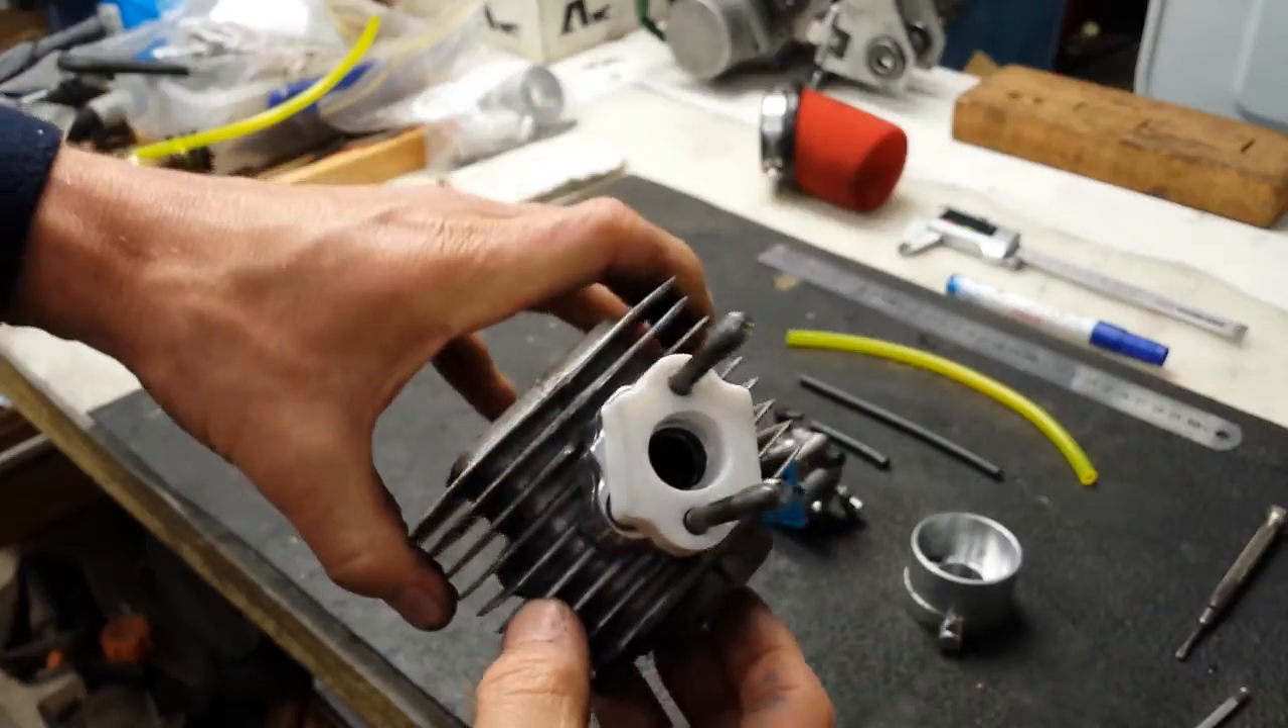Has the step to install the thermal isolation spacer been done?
Yes.